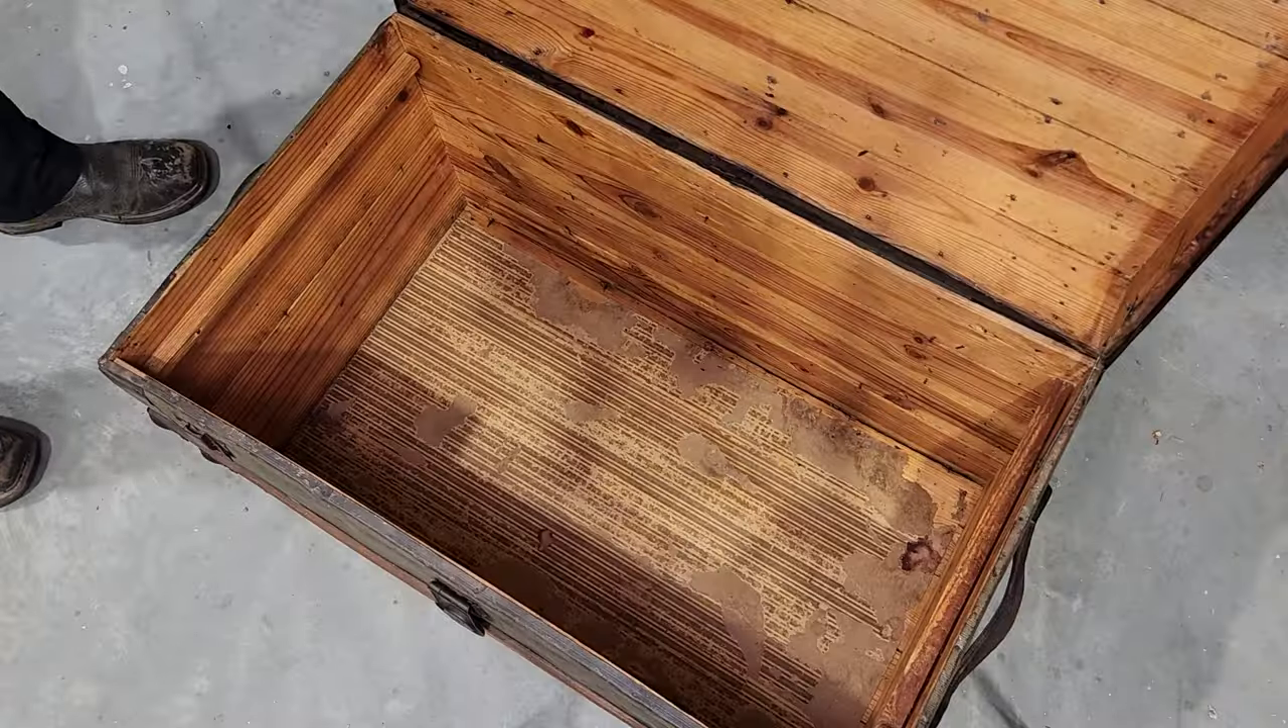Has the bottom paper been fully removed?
No.